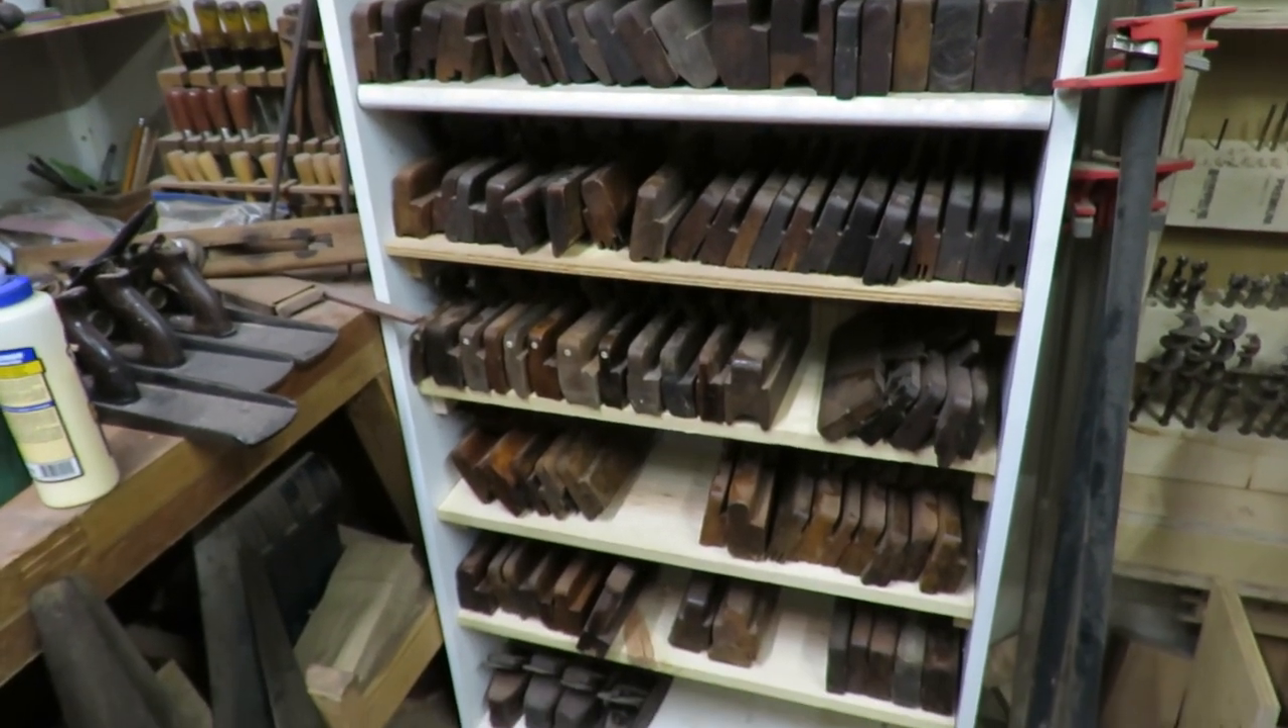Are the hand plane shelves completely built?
Yes.